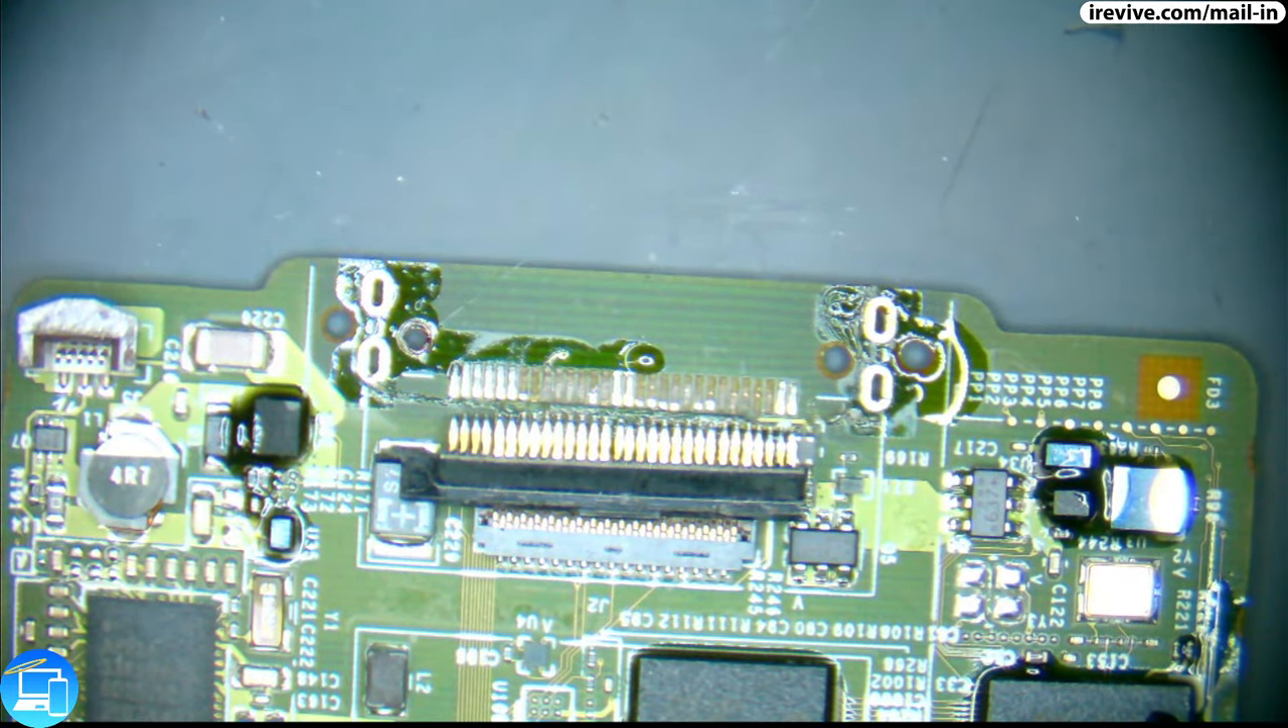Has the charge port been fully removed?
Yes.